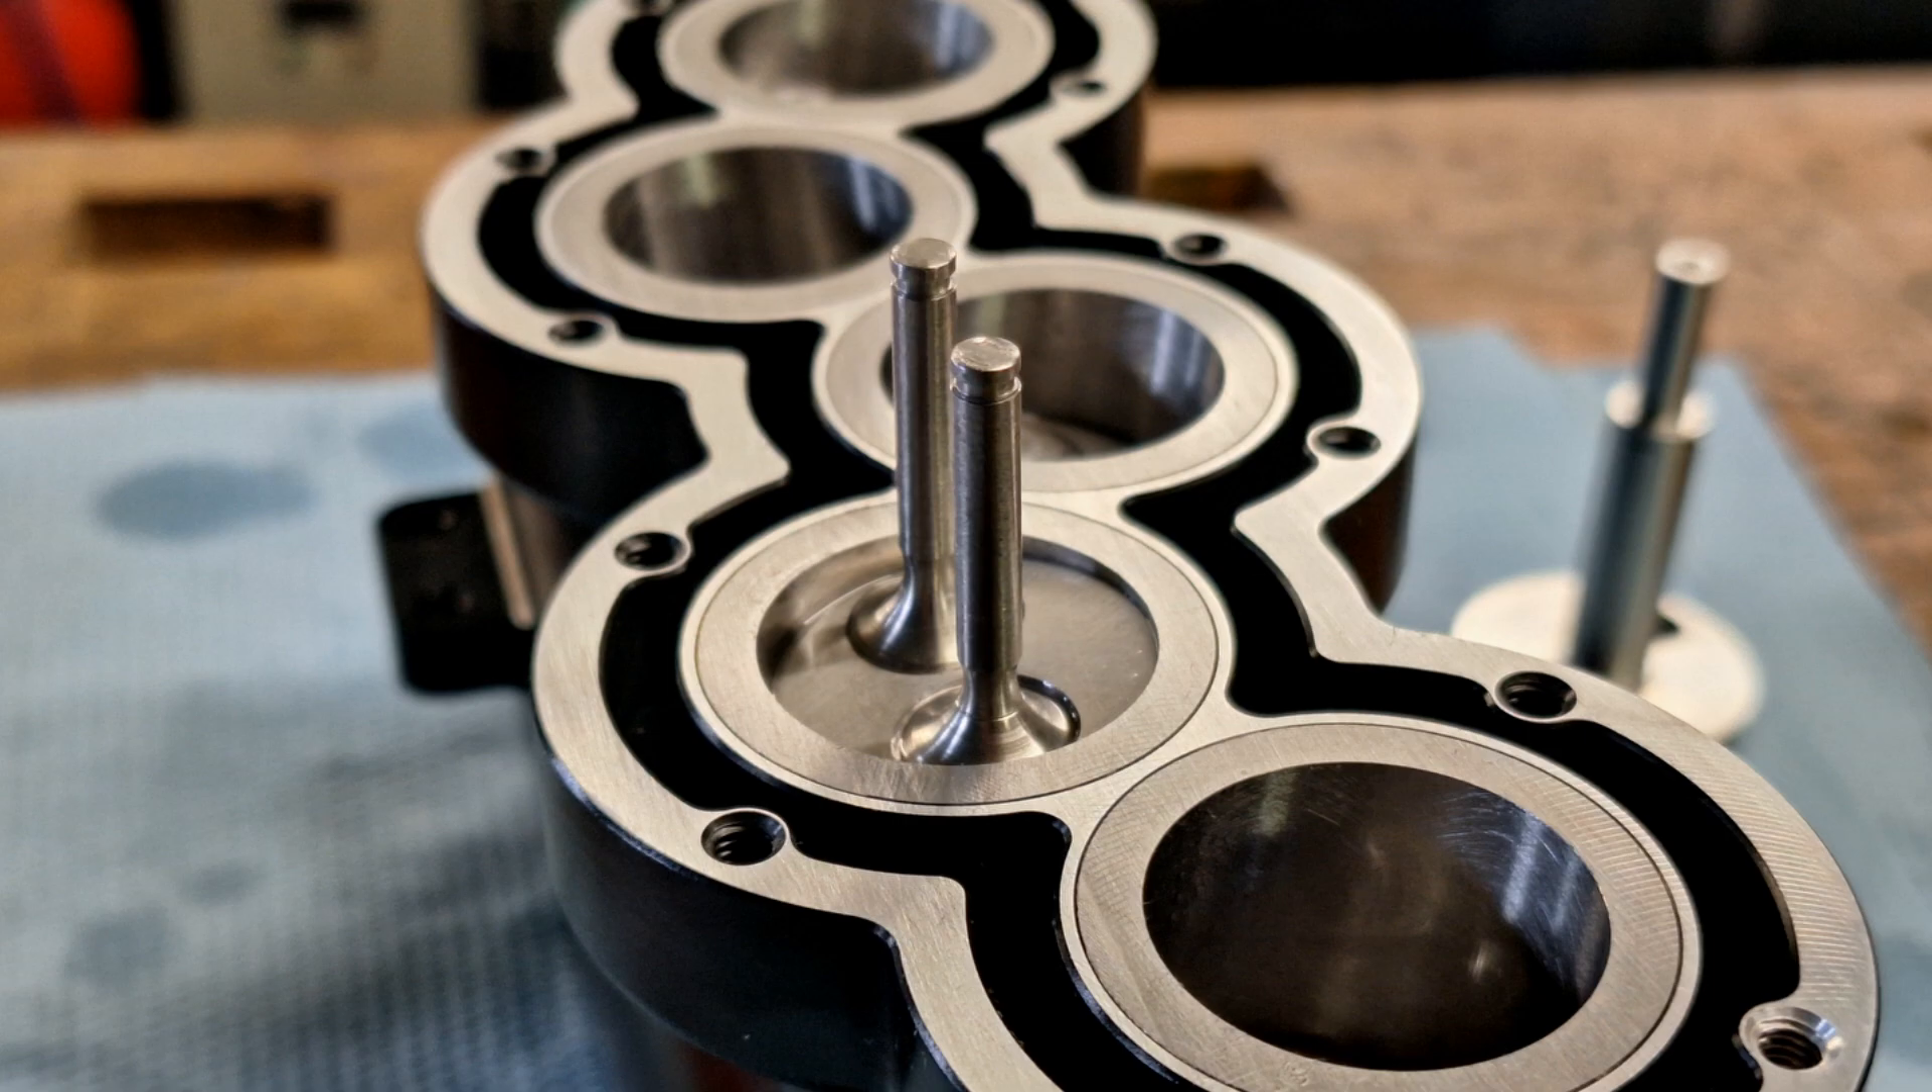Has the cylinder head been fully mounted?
No.